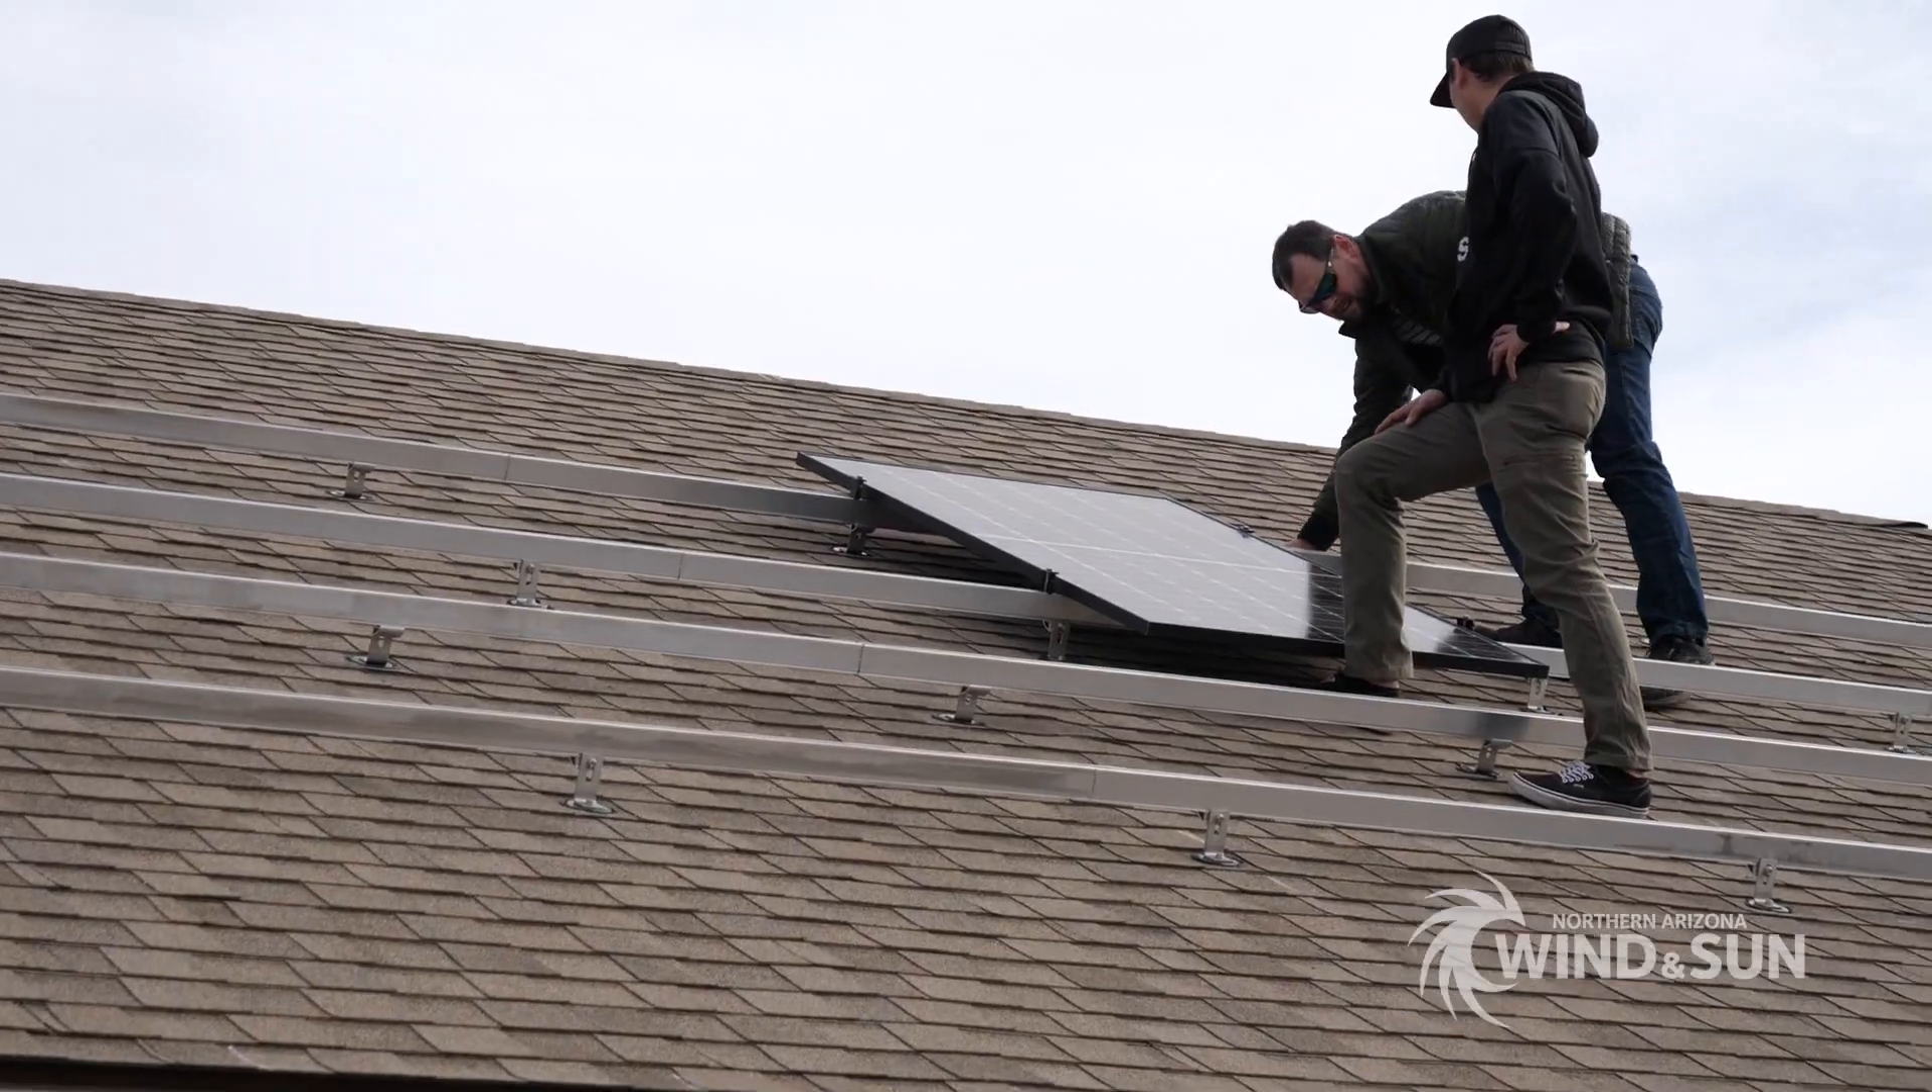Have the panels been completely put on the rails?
No.